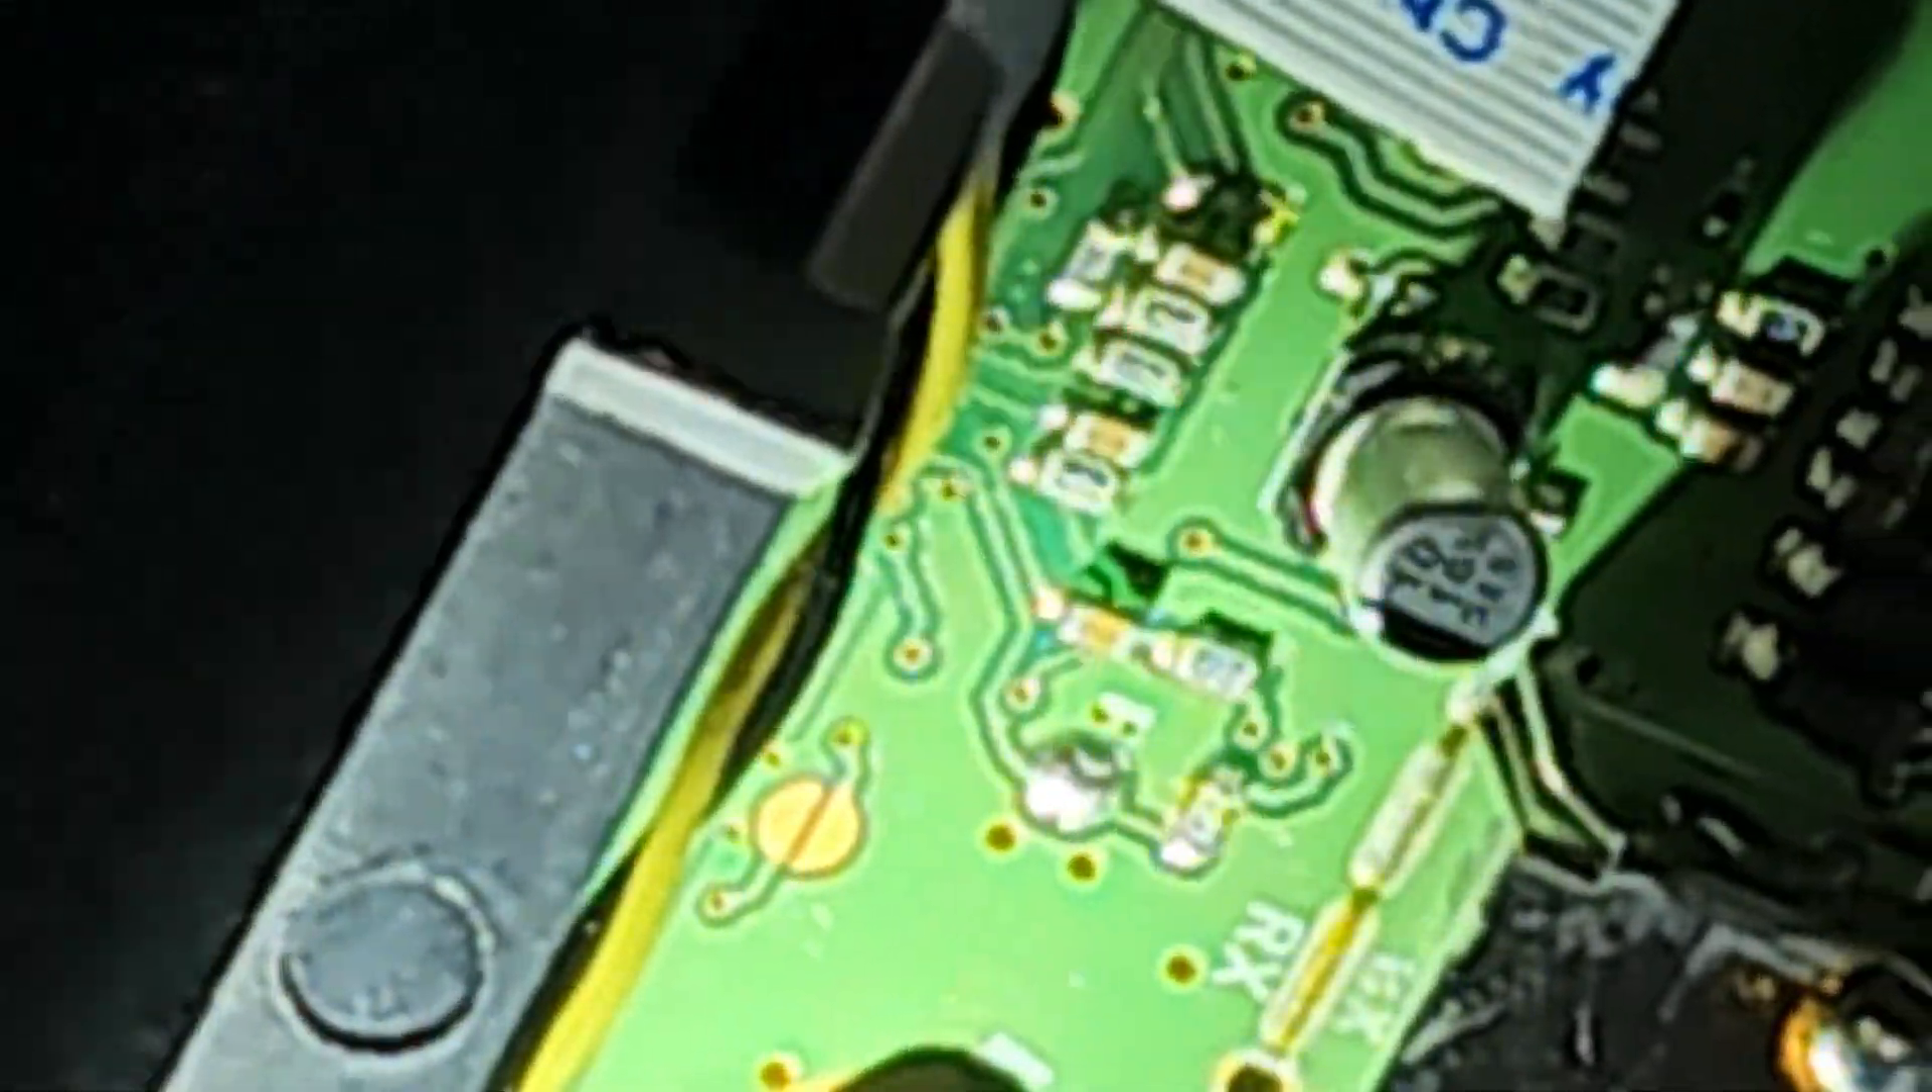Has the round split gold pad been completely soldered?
No.